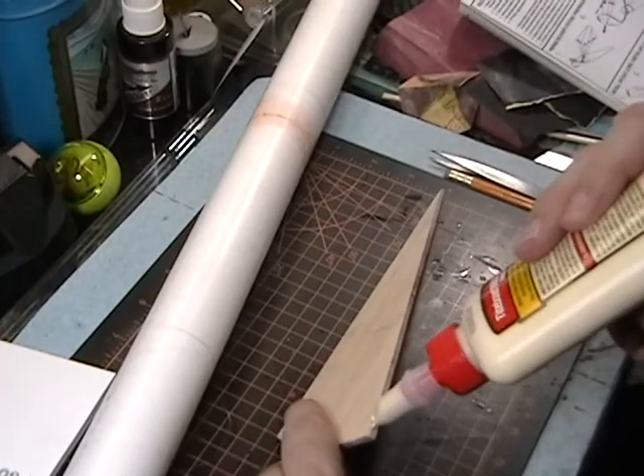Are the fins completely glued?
No.